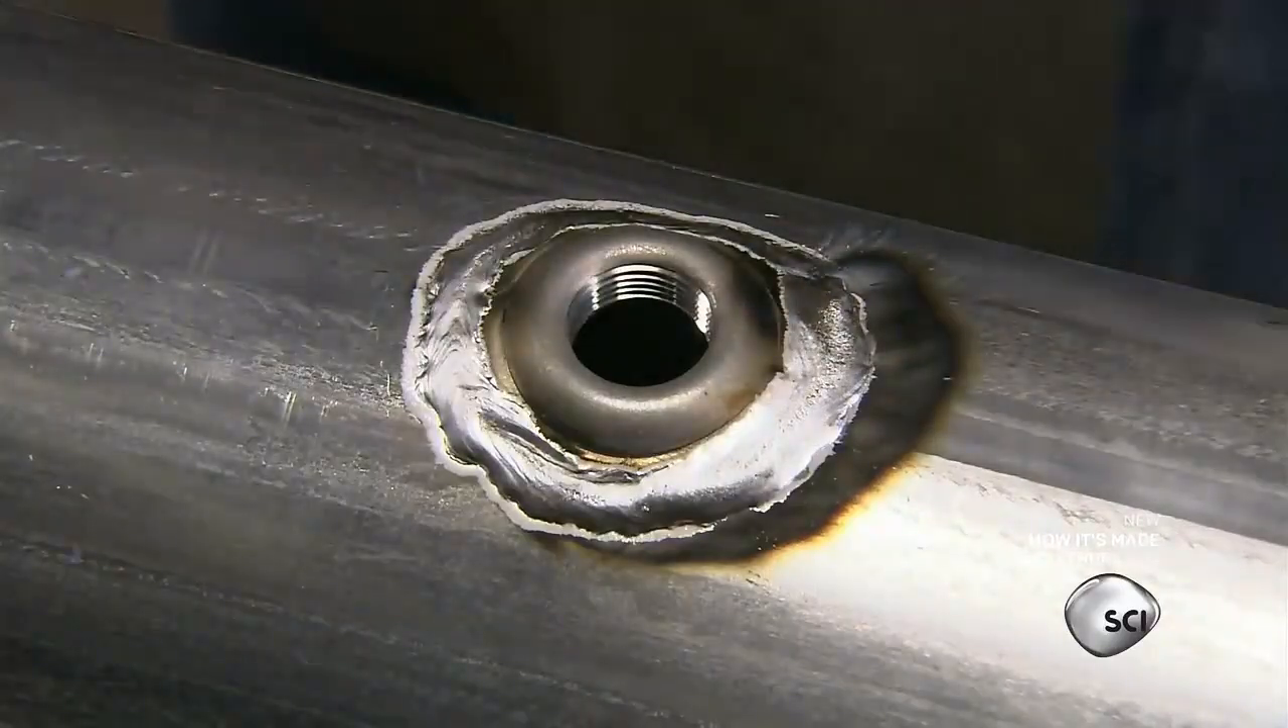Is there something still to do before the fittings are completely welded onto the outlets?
No.